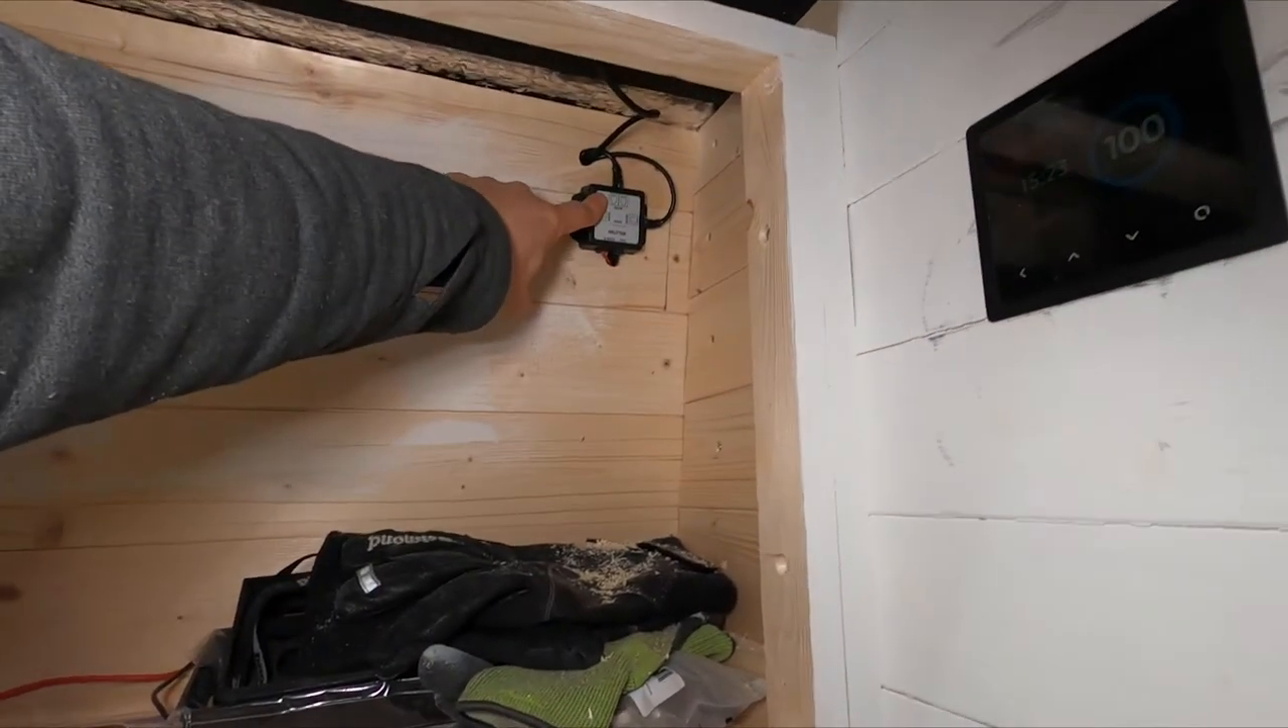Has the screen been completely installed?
Yes.